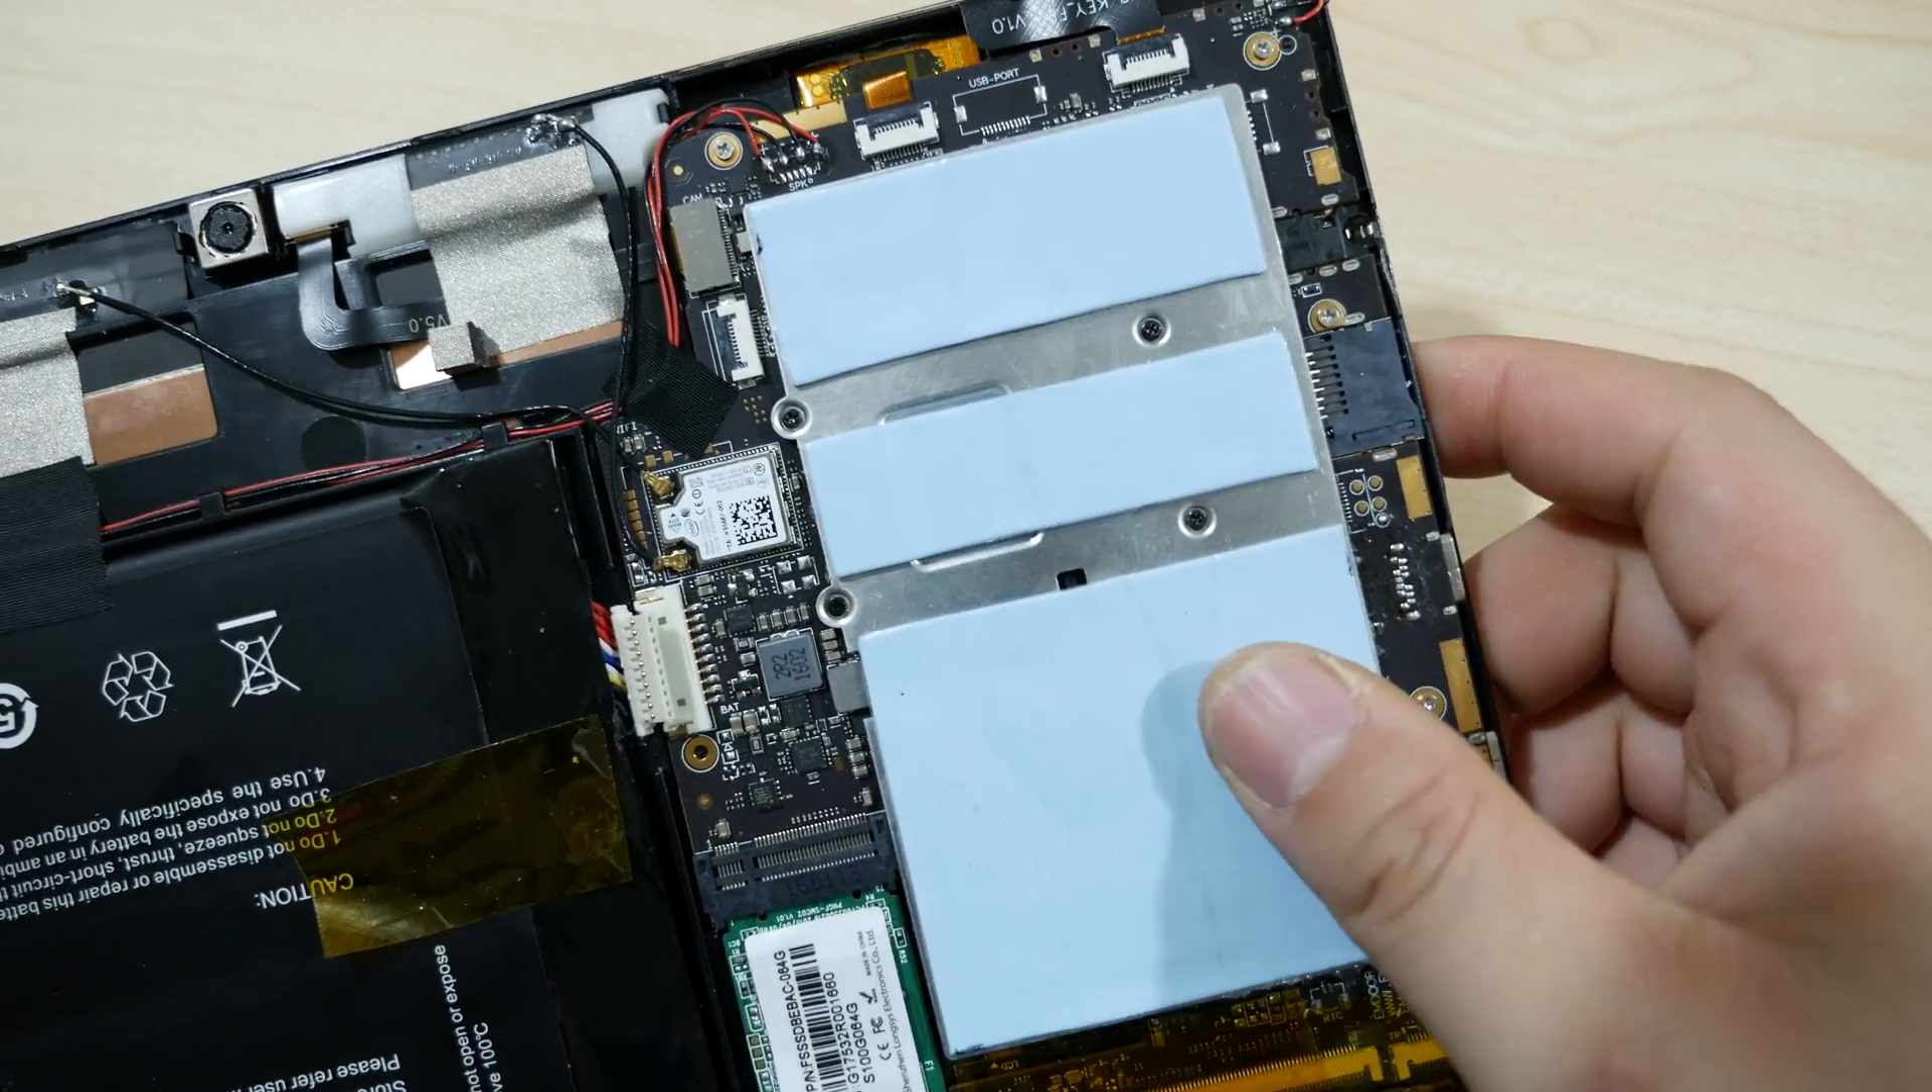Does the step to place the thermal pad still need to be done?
No.